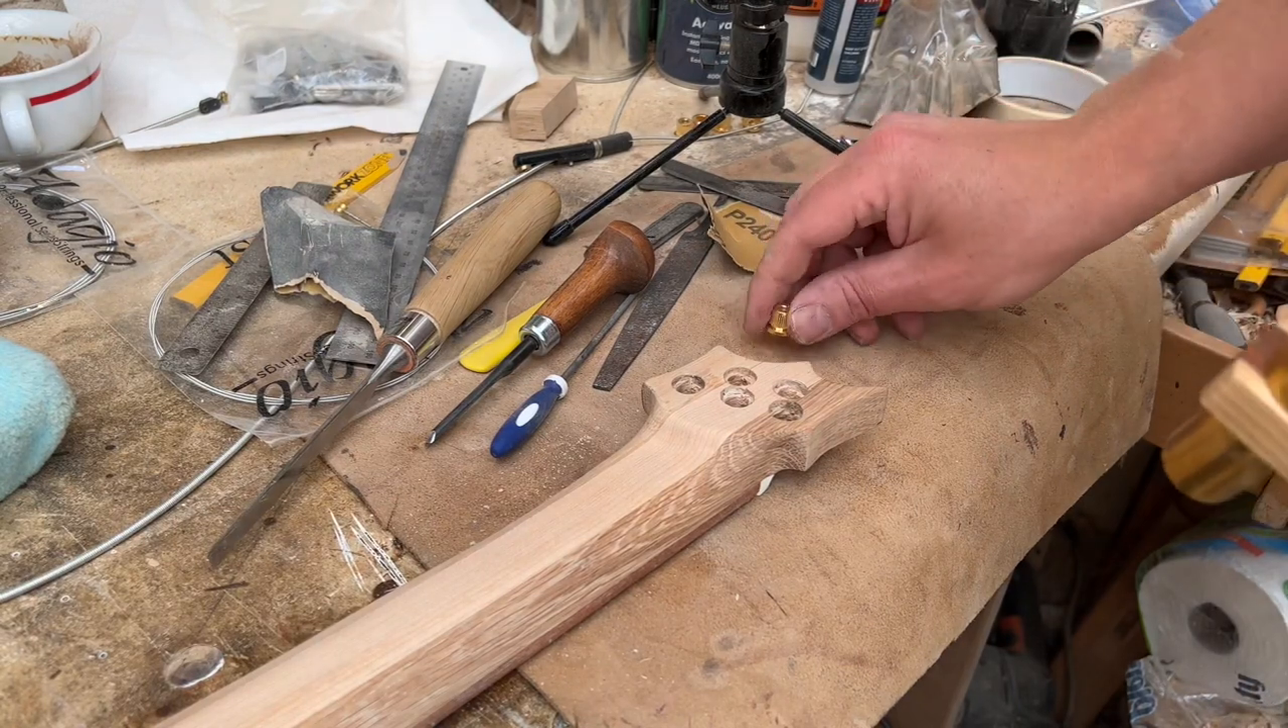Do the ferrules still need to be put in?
Yes.